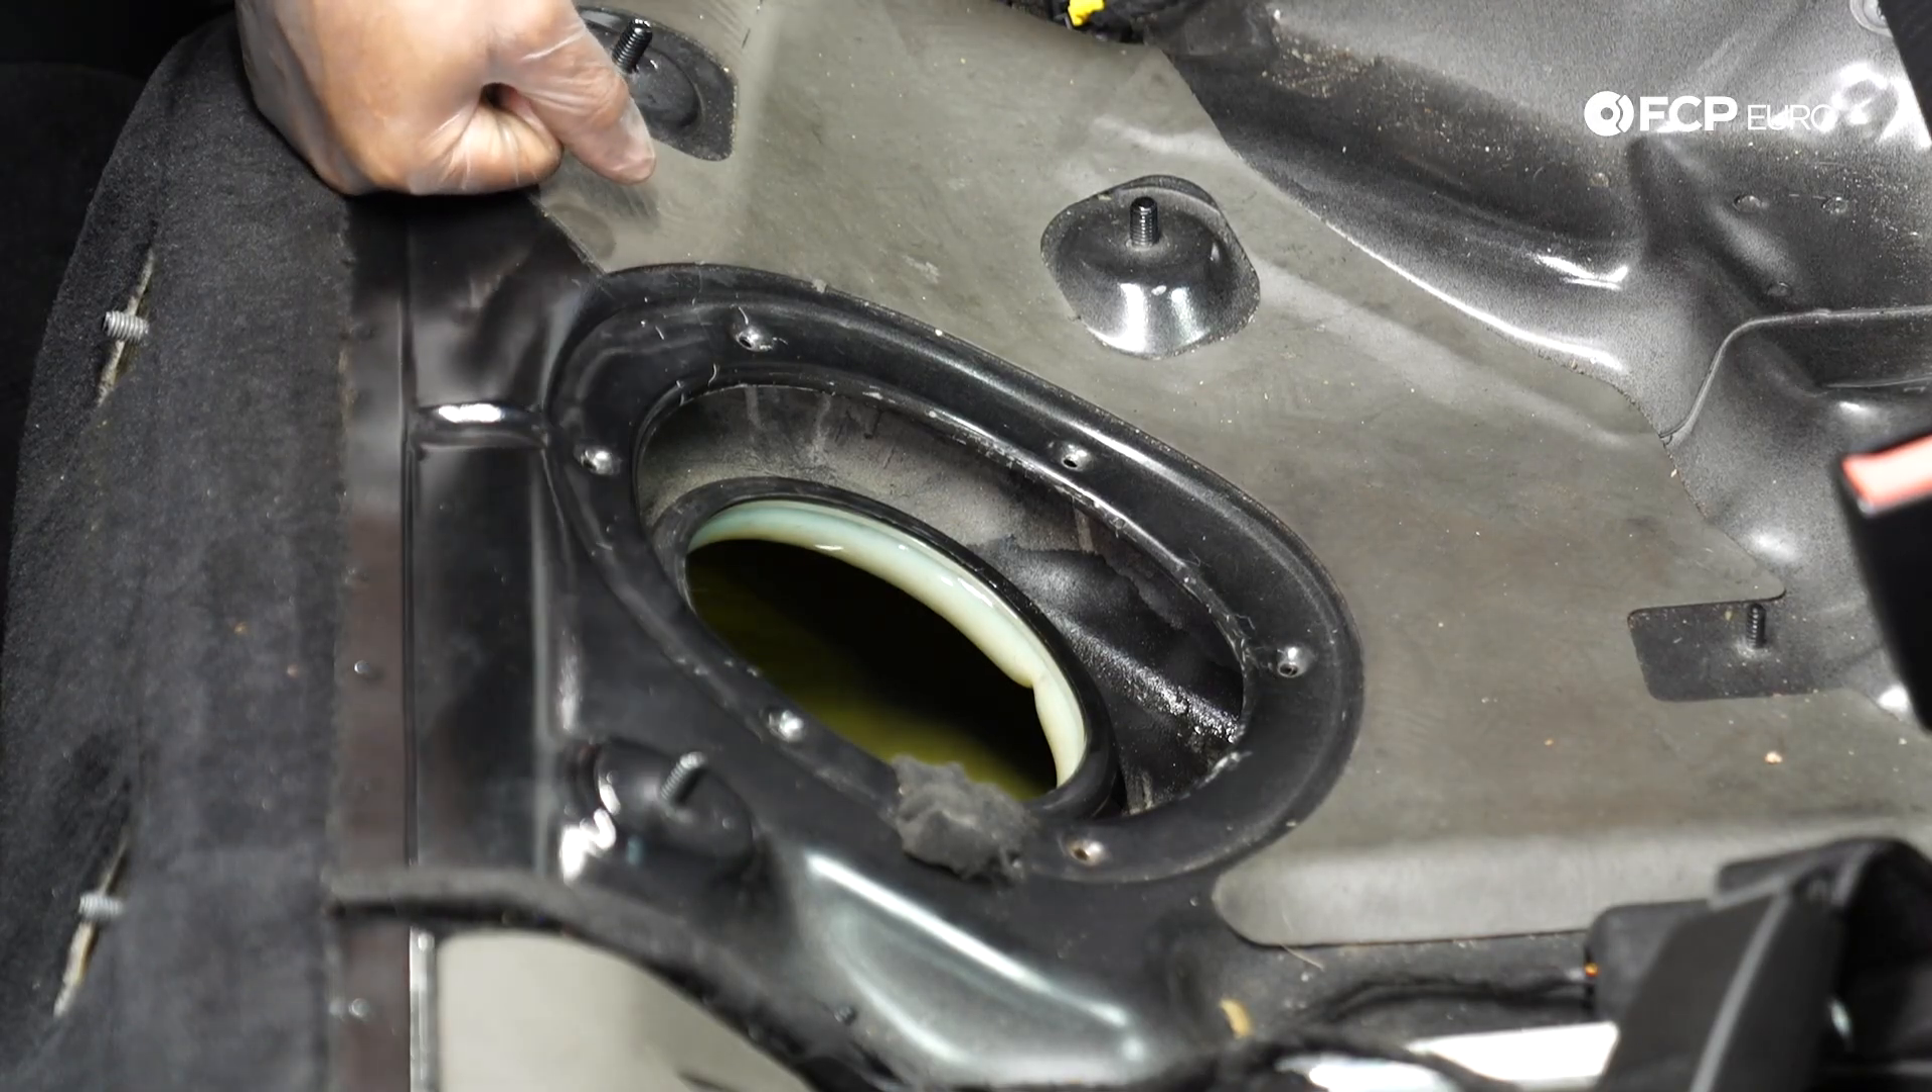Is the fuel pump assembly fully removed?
Yes.